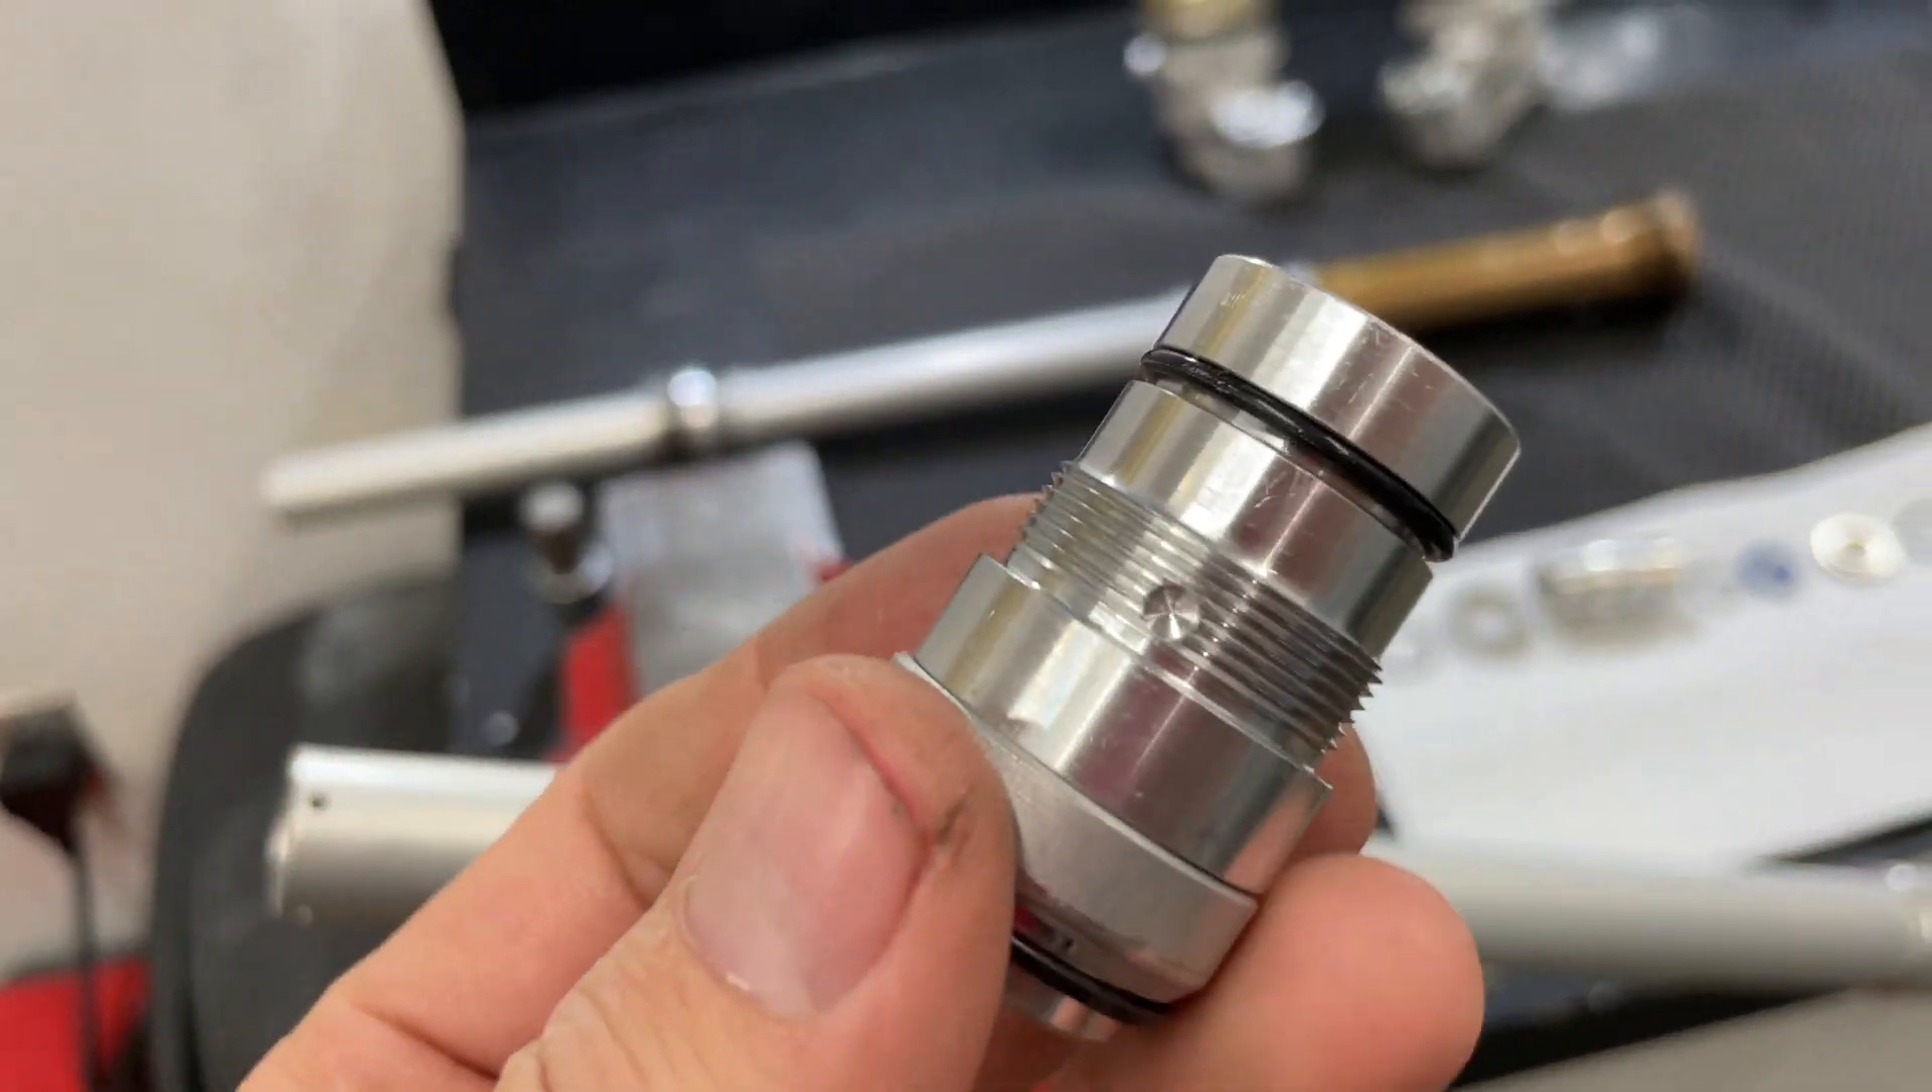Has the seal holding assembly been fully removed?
Yes.